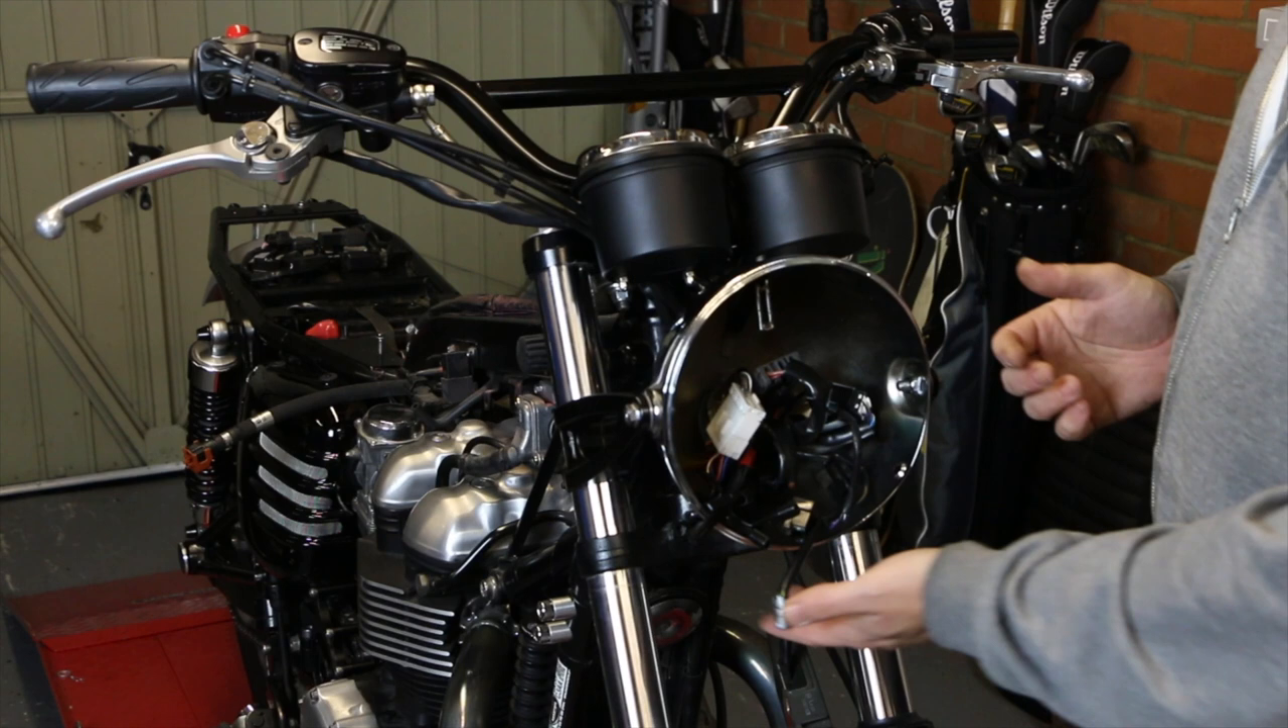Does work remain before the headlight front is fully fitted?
Yes.